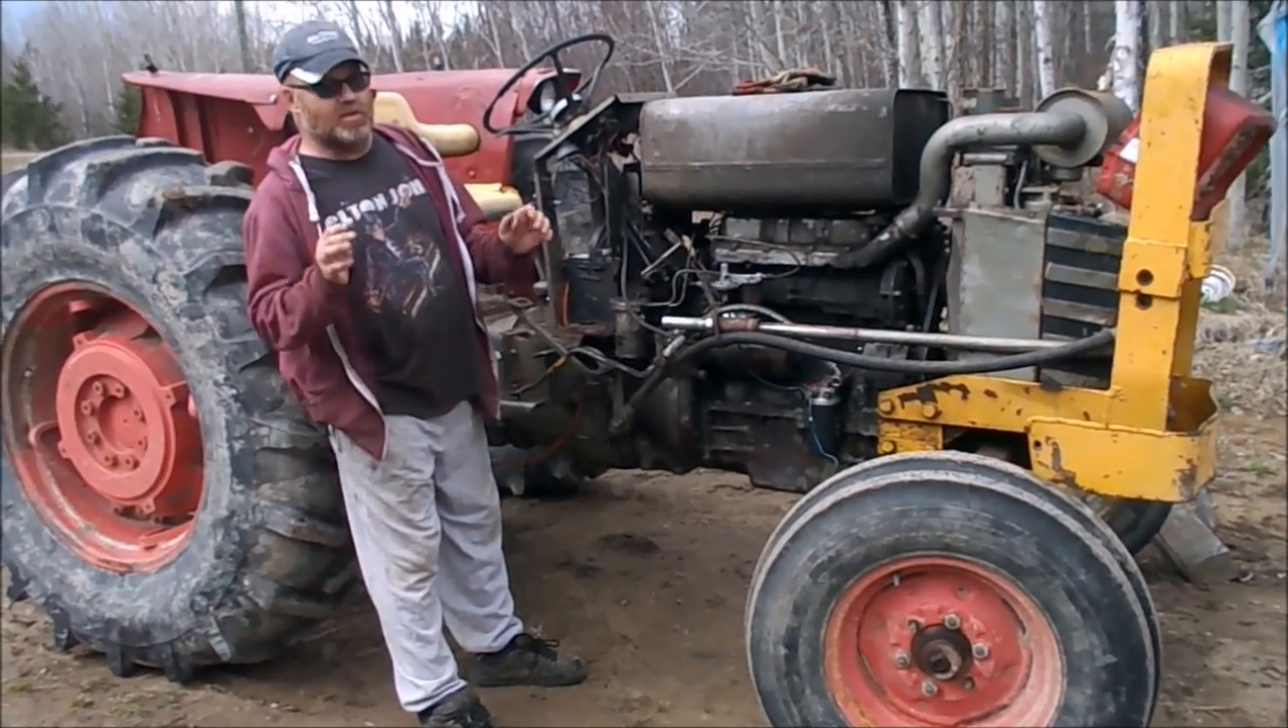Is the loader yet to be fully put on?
Yes.